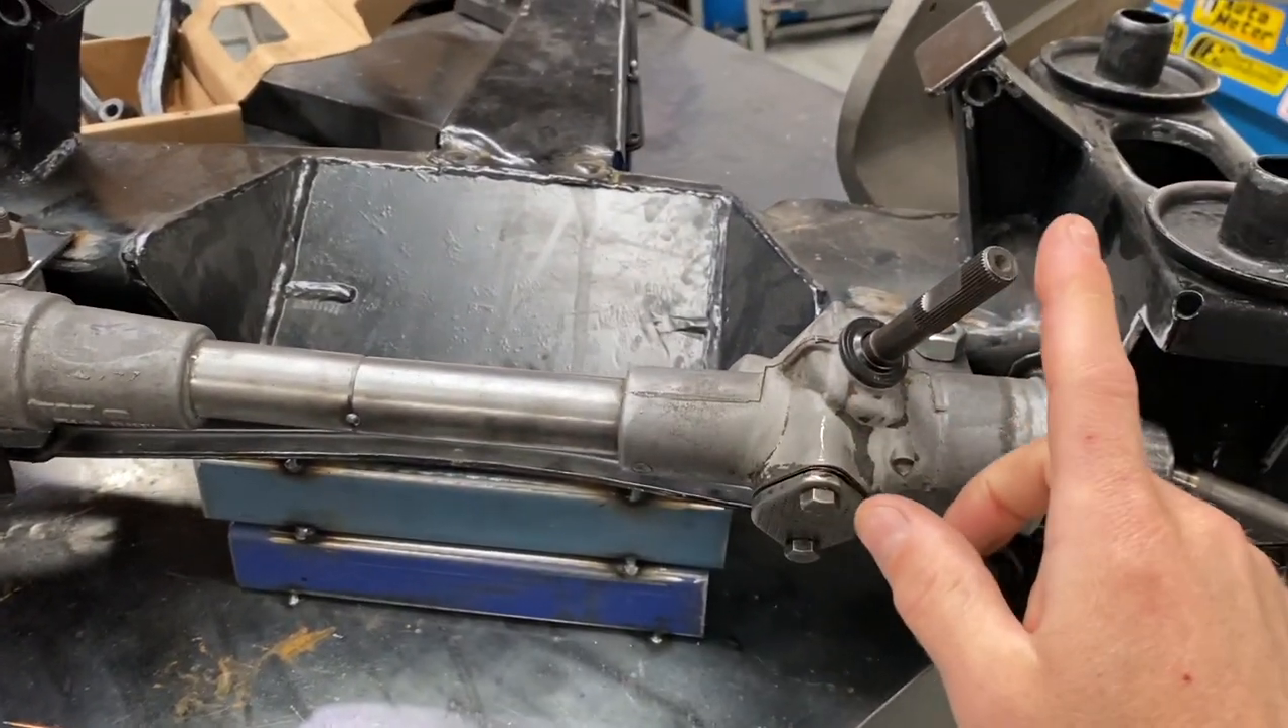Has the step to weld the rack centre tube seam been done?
No.